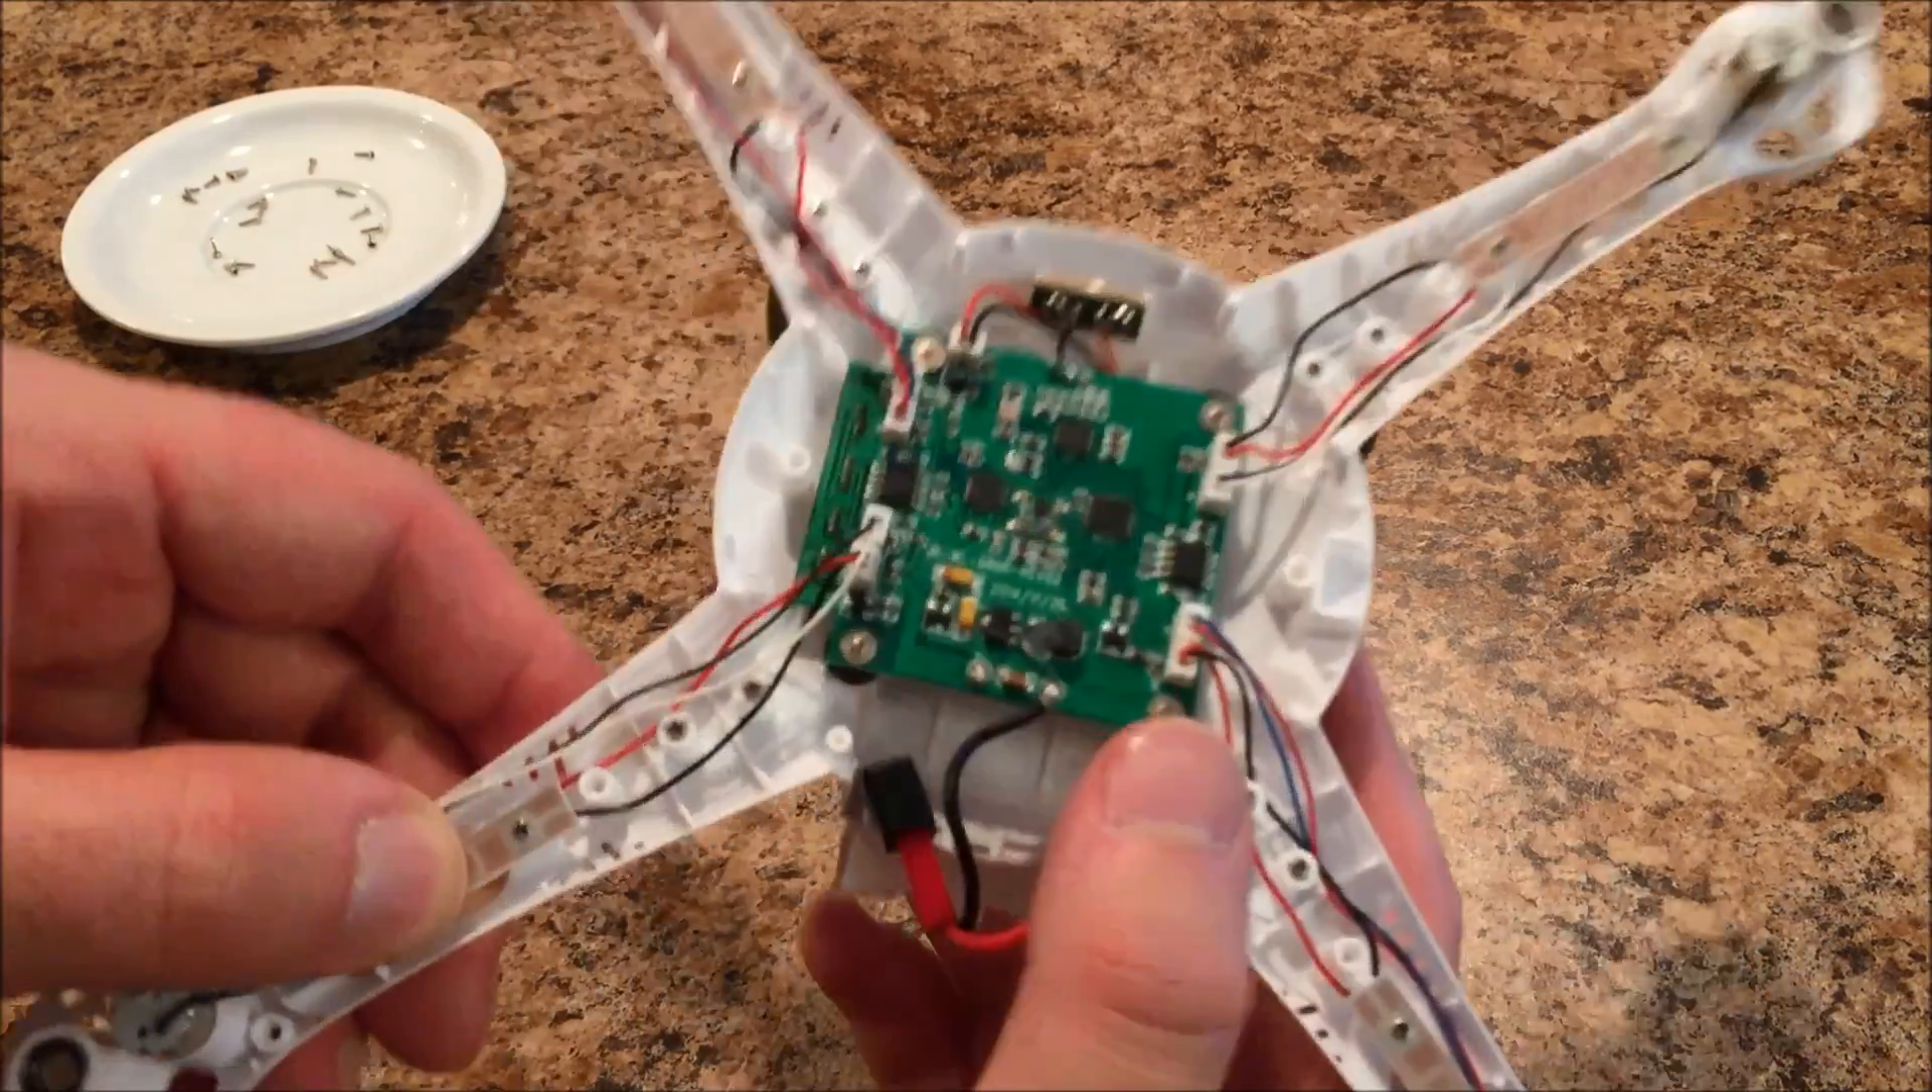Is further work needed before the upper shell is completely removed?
No.